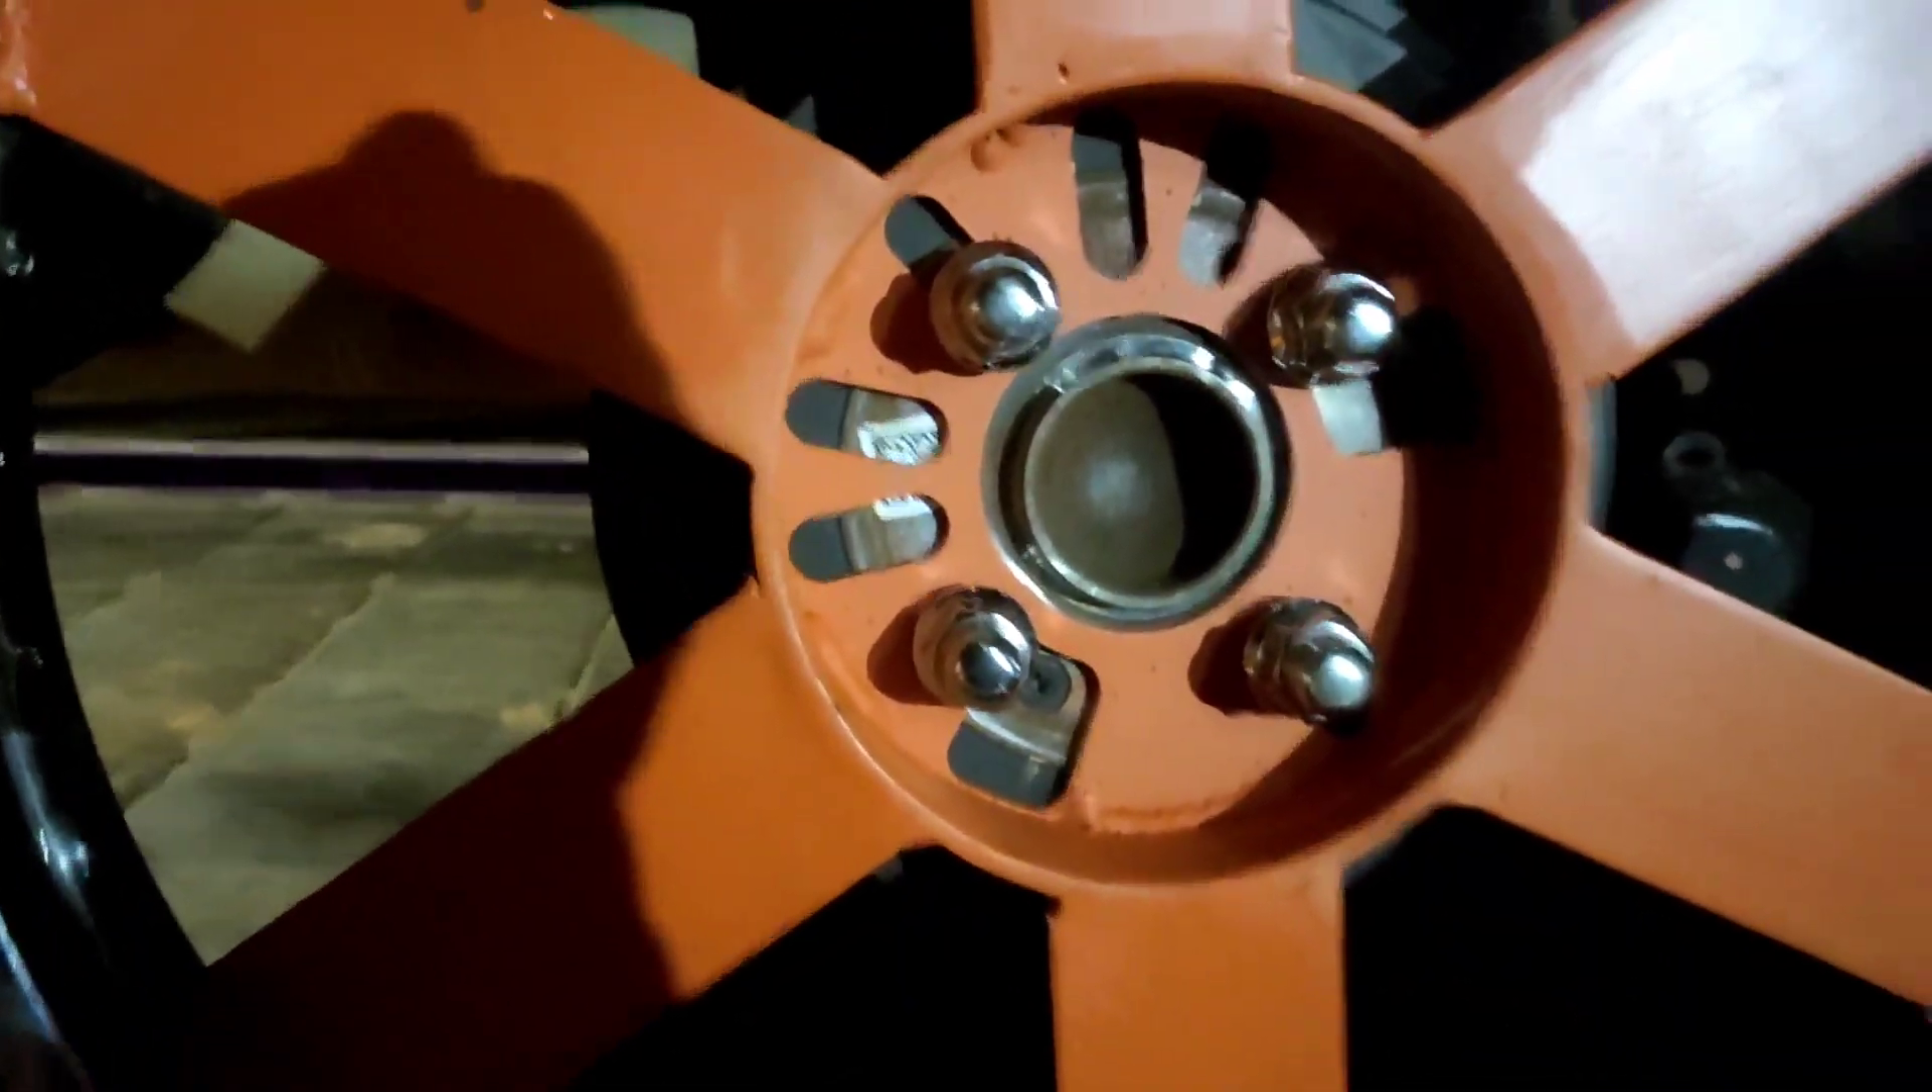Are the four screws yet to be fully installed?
No.